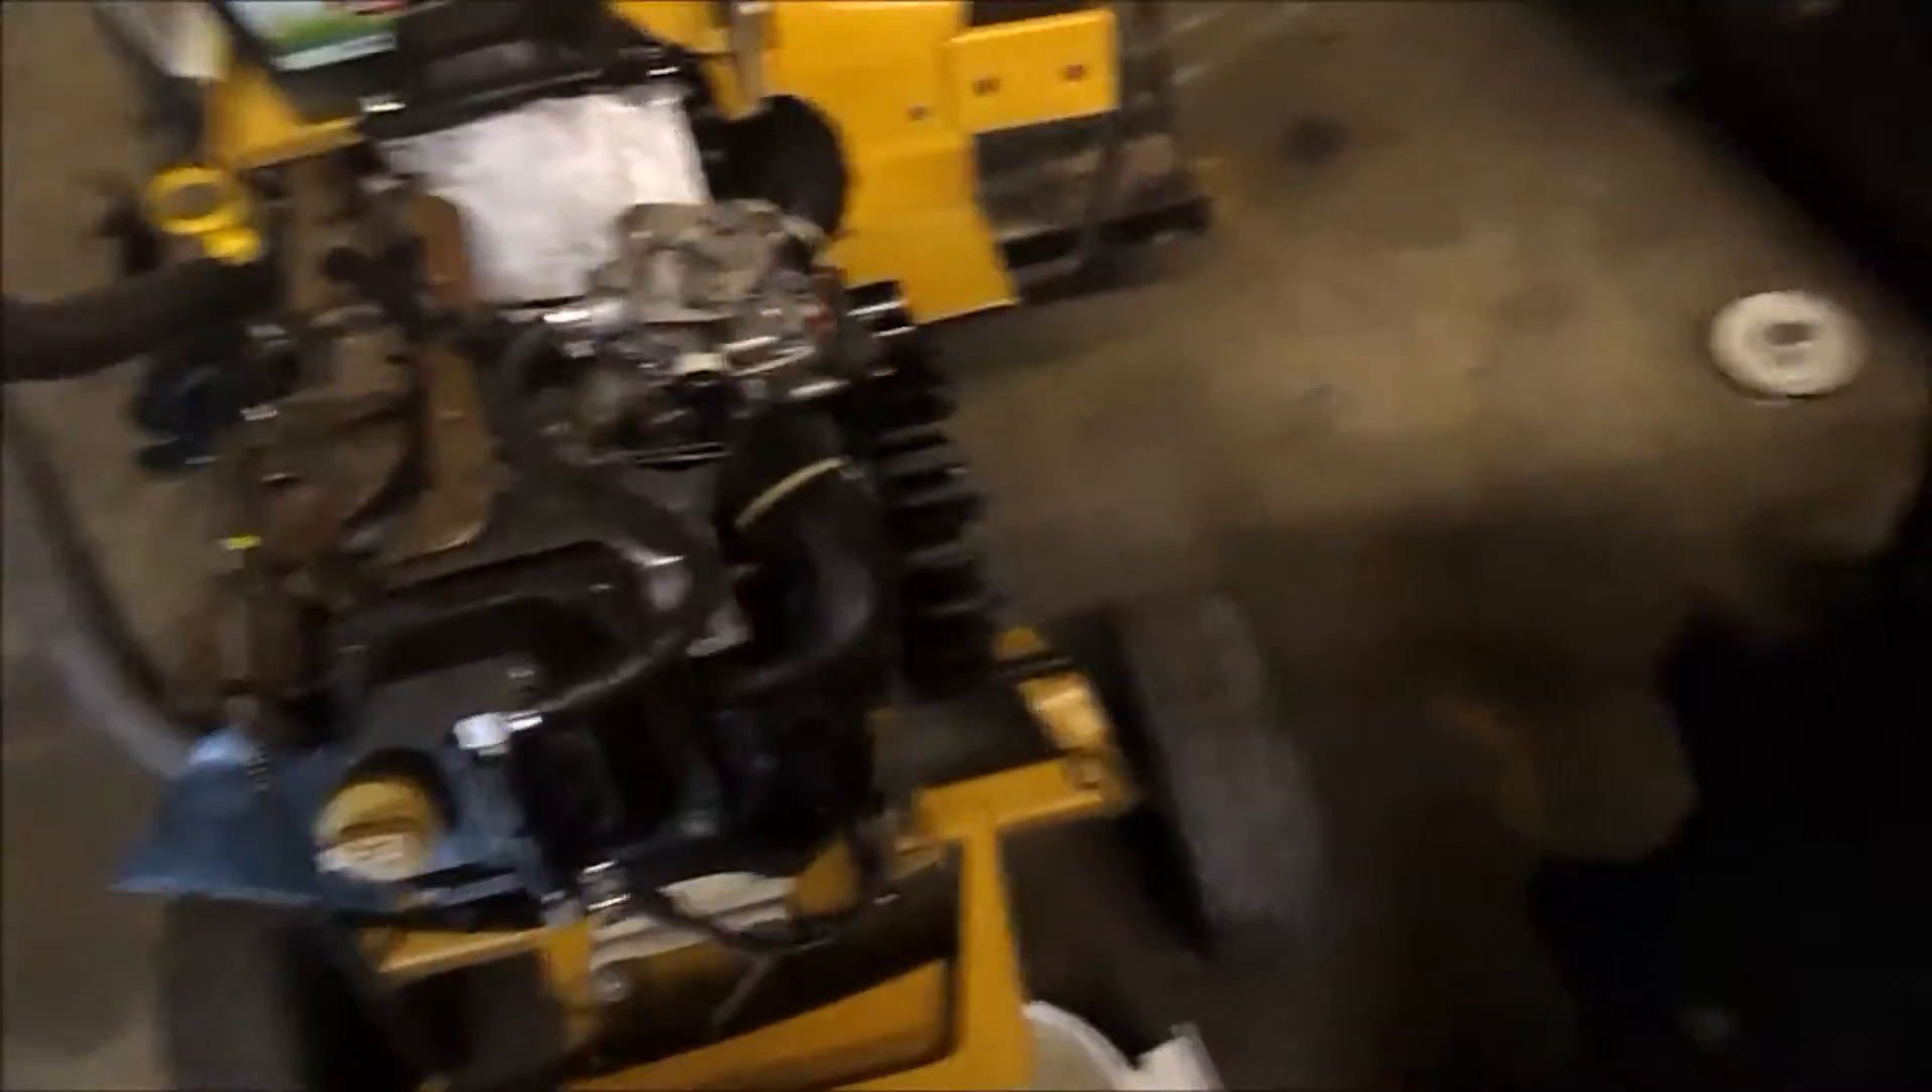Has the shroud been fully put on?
No.